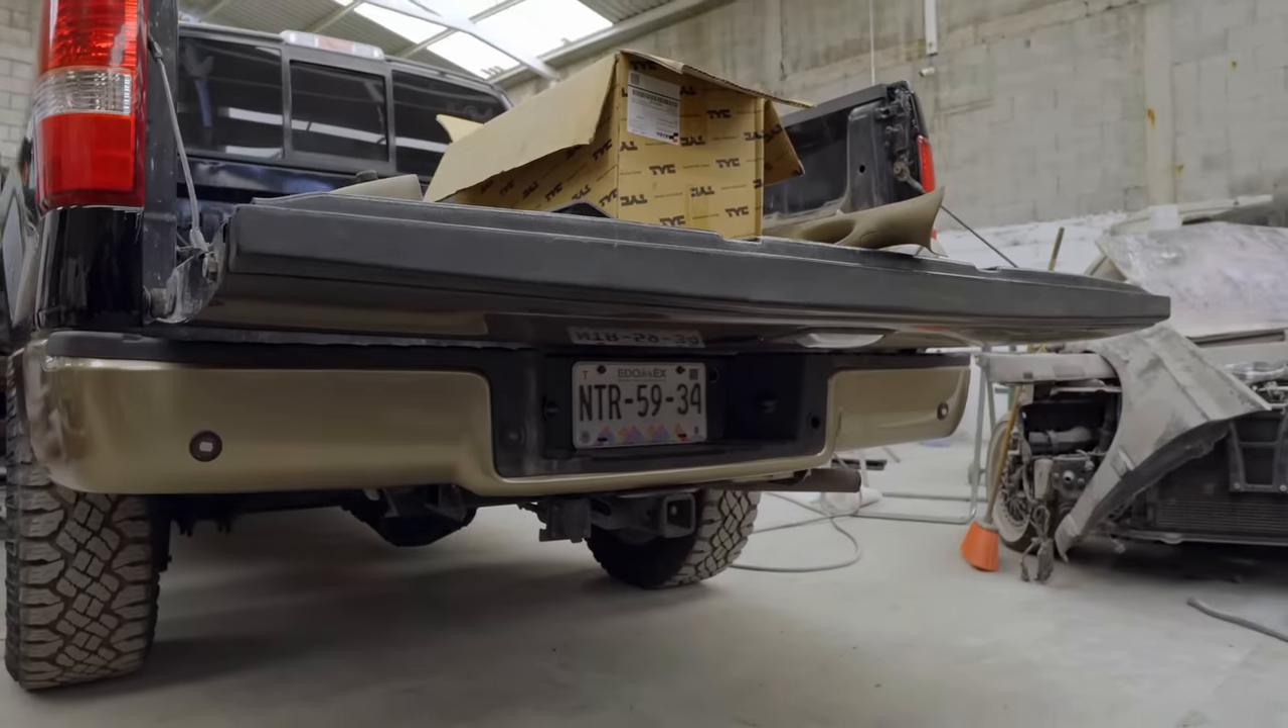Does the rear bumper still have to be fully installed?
No.